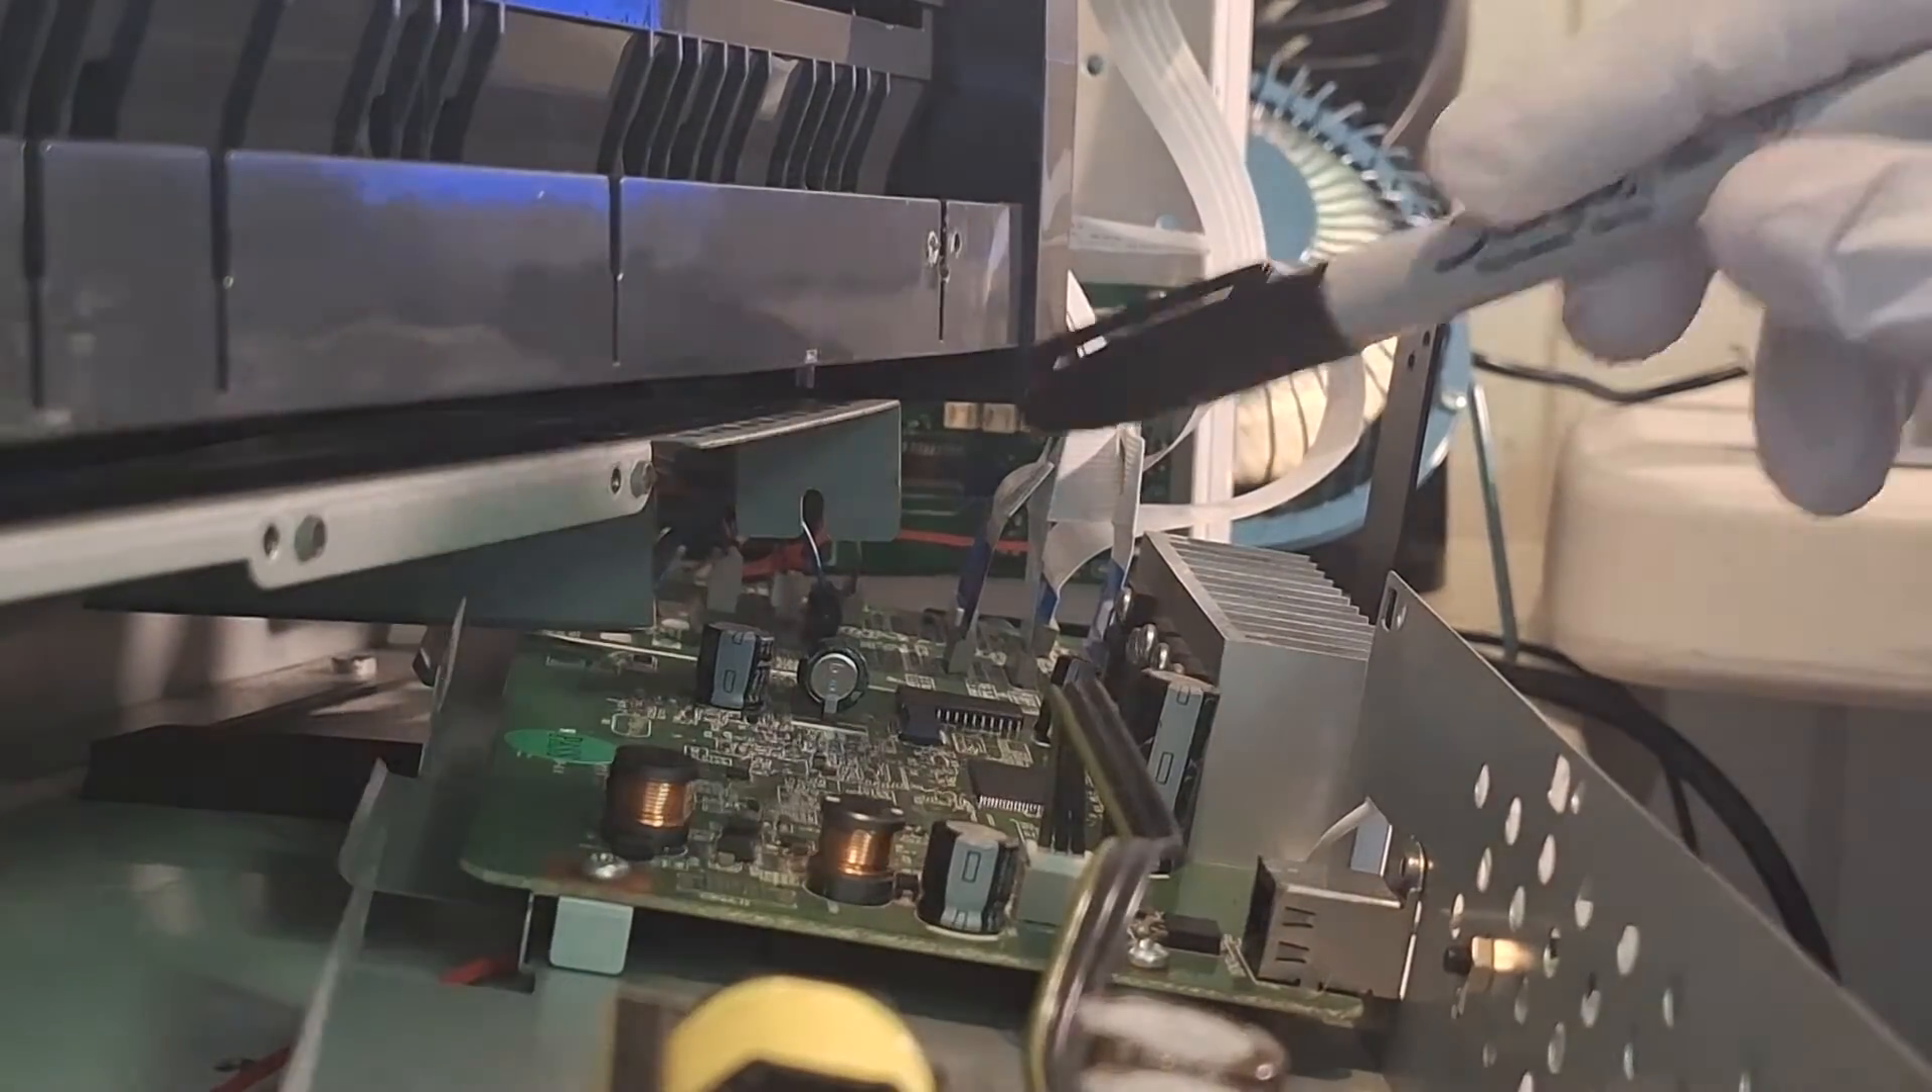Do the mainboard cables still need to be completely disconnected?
Yes.